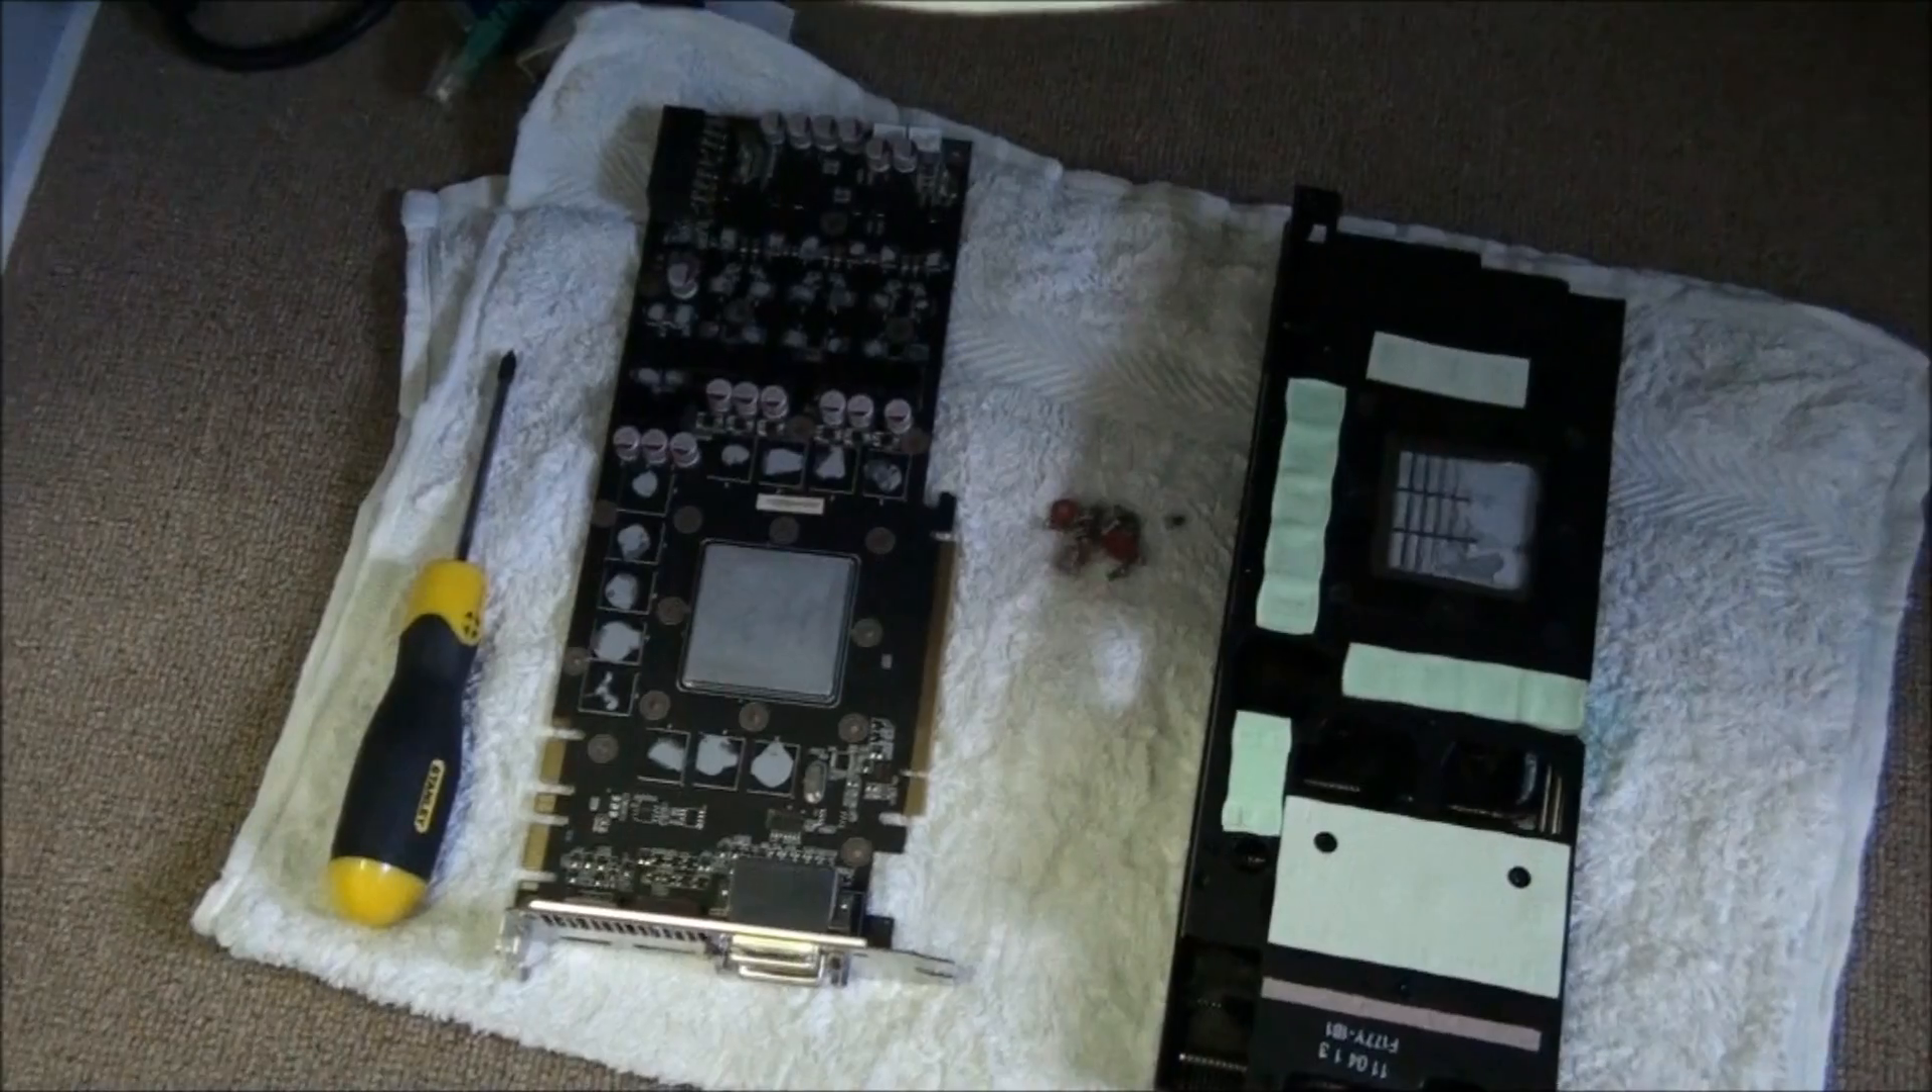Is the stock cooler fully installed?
No.